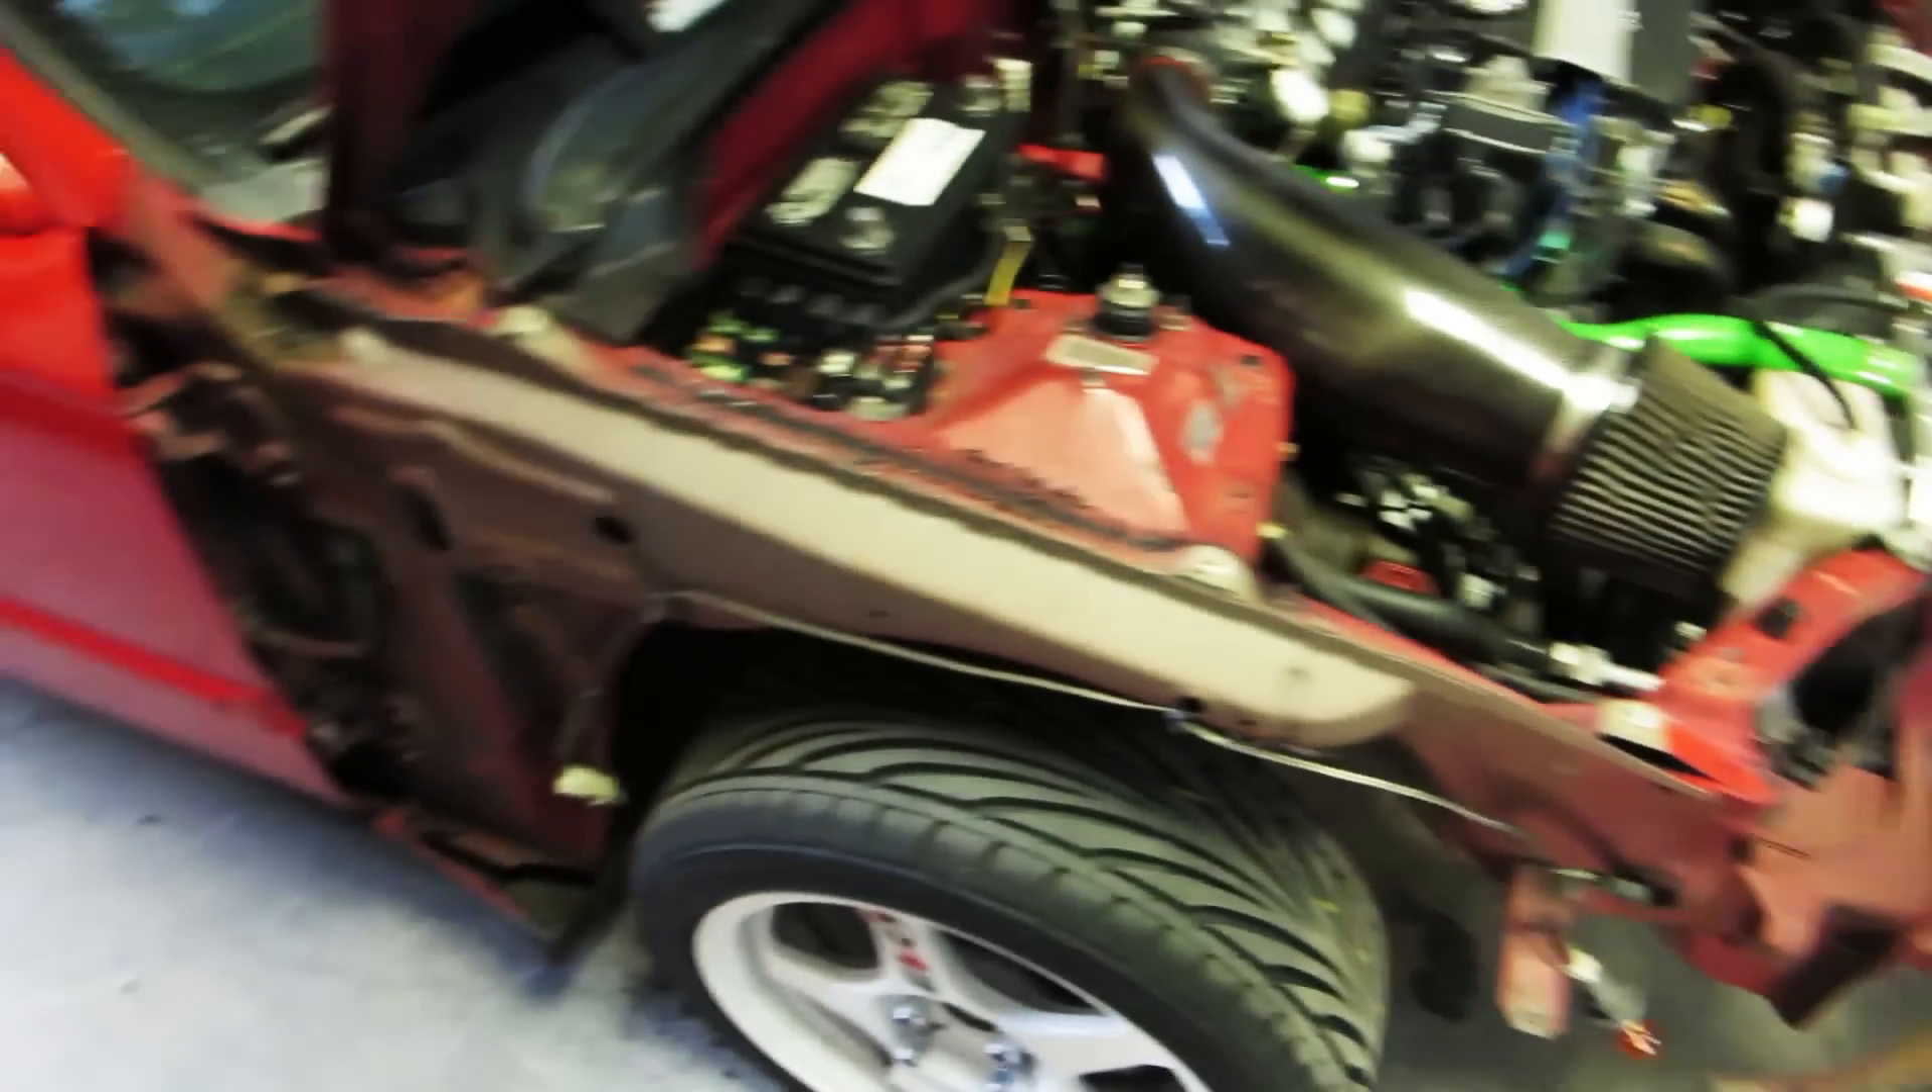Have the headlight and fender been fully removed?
Yes.